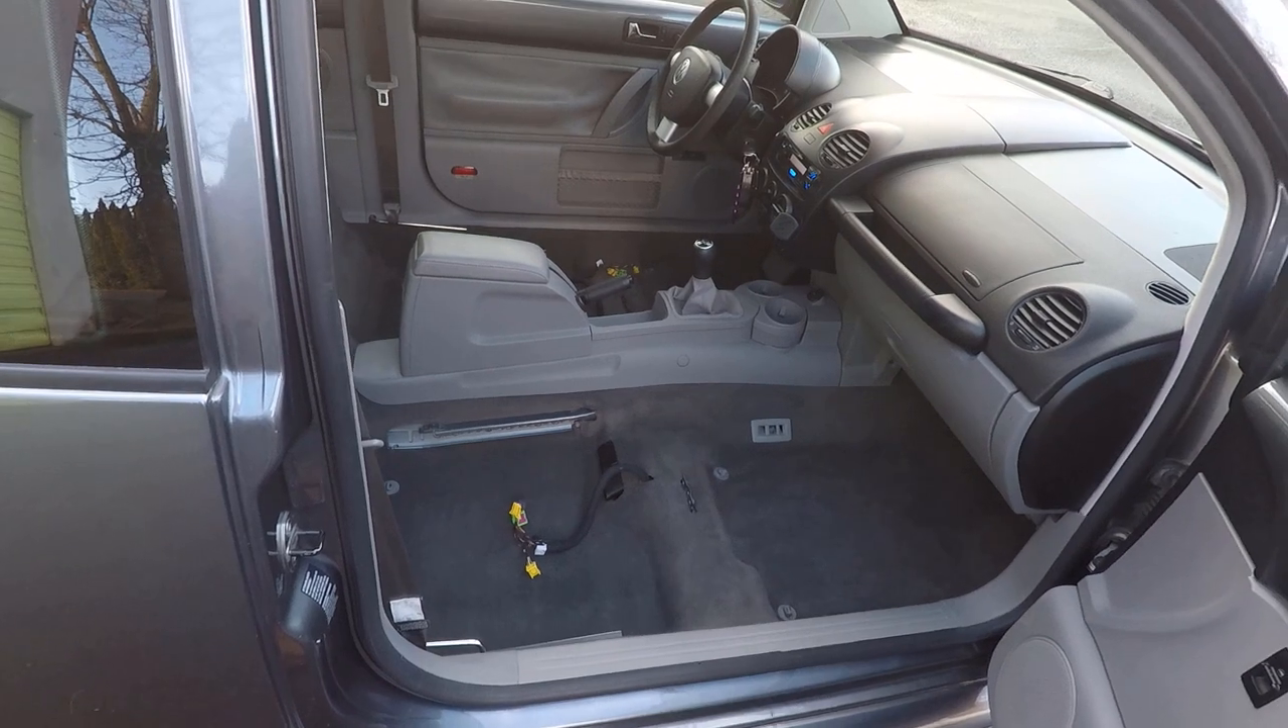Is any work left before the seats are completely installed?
Yes.